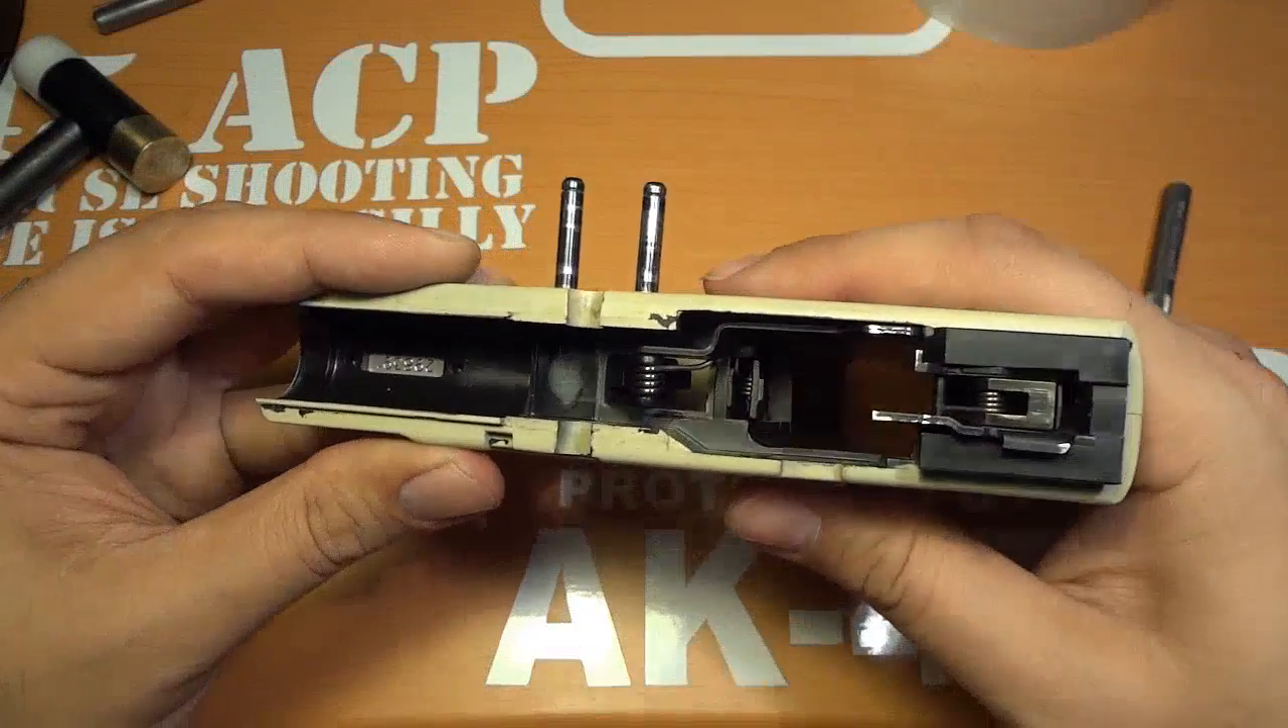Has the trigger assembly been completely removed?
No.